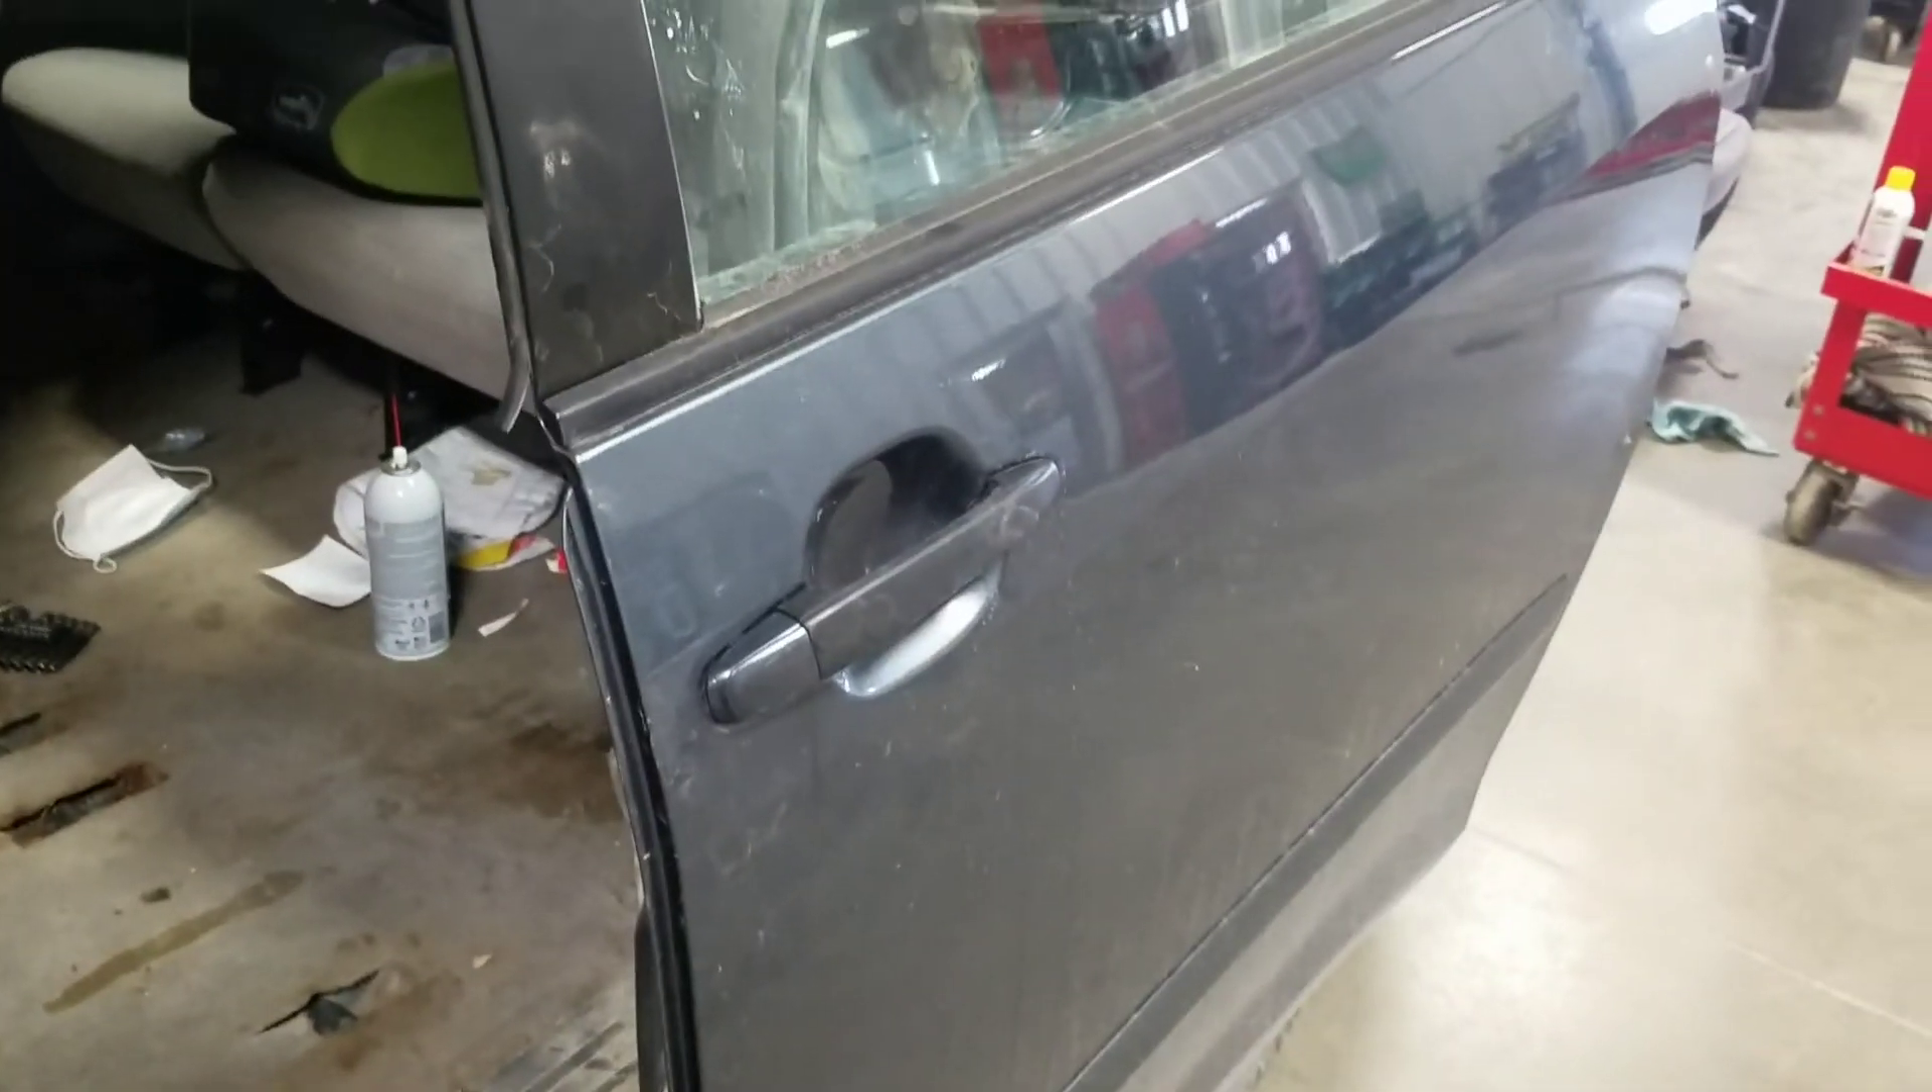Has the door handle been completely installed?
Yes.